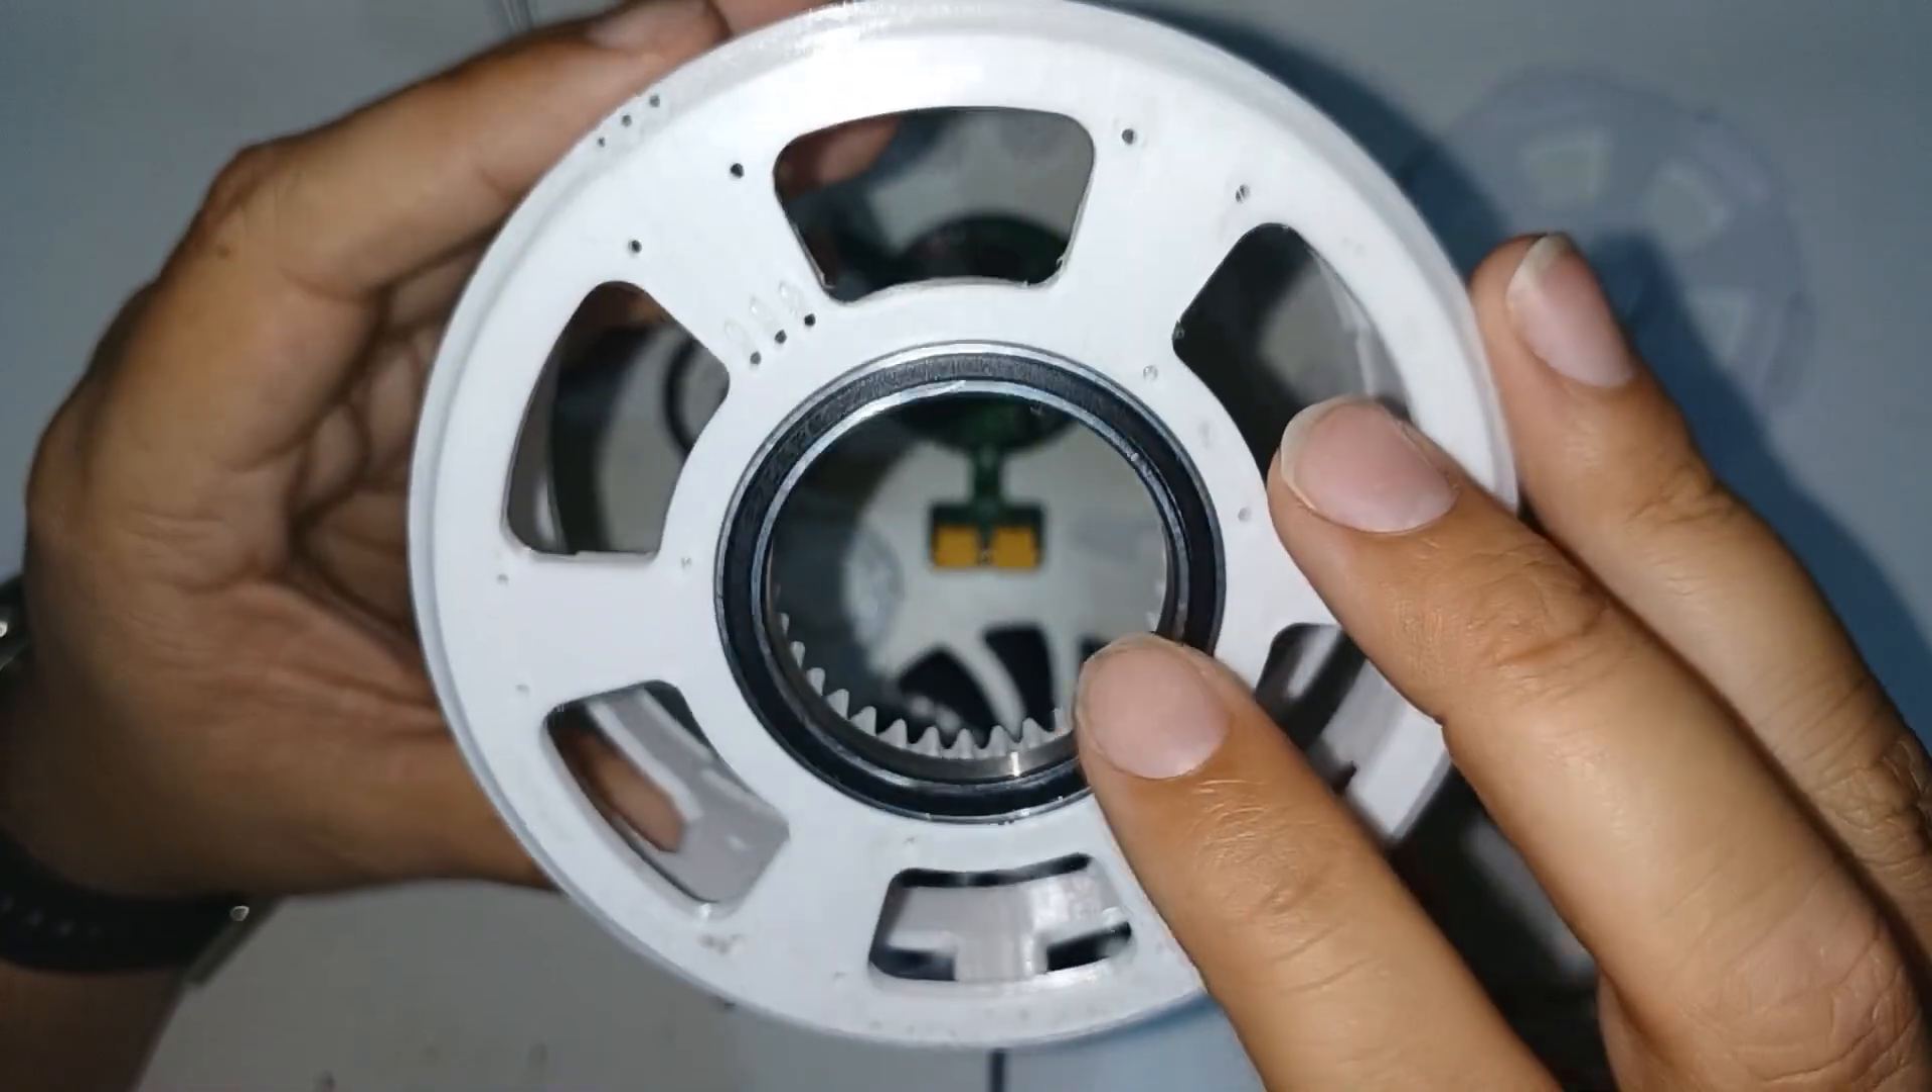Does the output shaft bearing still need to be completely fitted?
No.